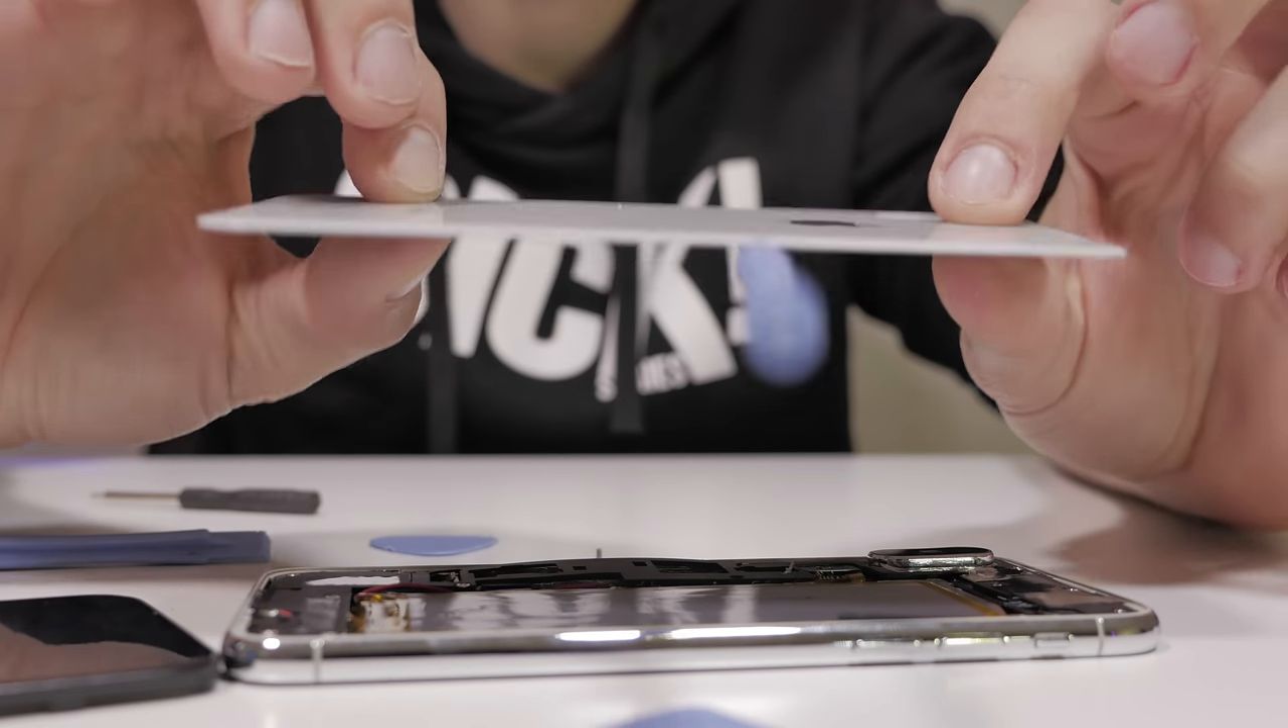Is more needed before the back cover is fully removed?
No.